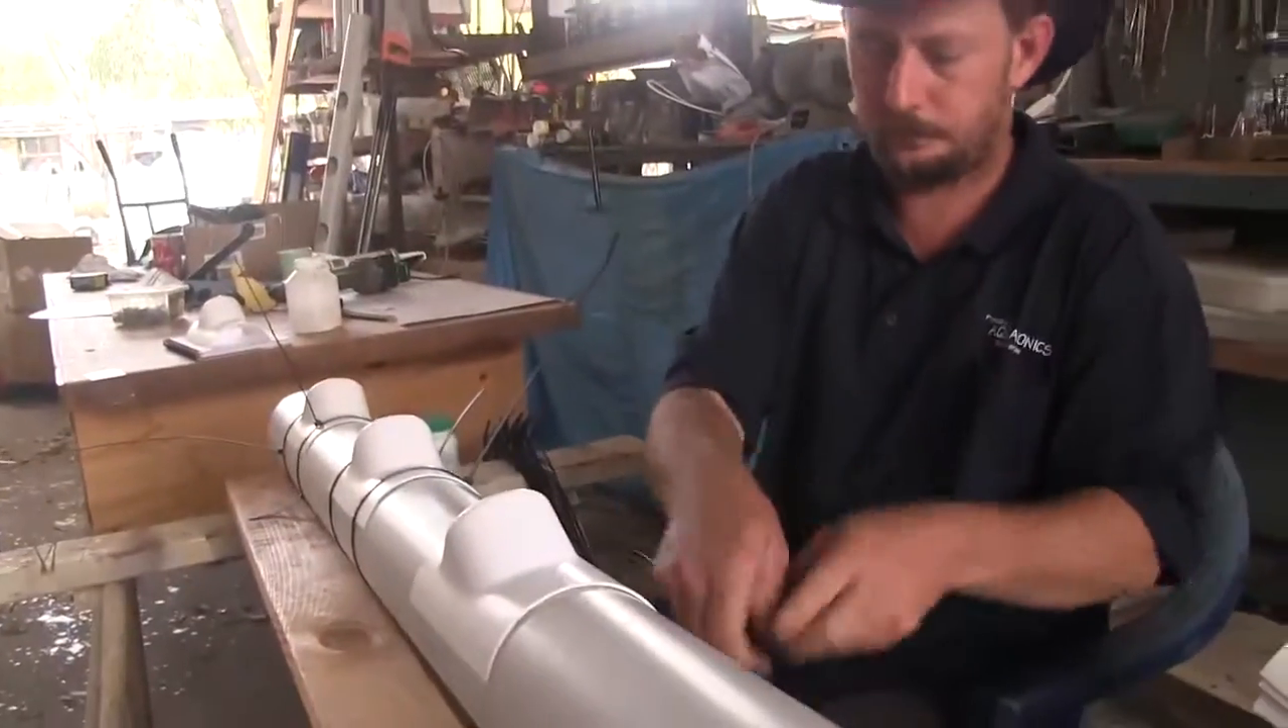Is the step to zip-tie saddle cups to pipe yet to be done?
Yes.